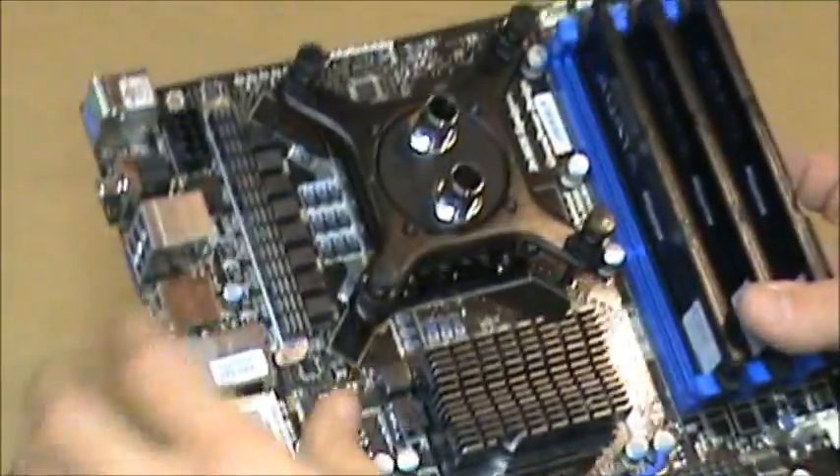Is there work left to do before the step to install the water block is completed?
No.